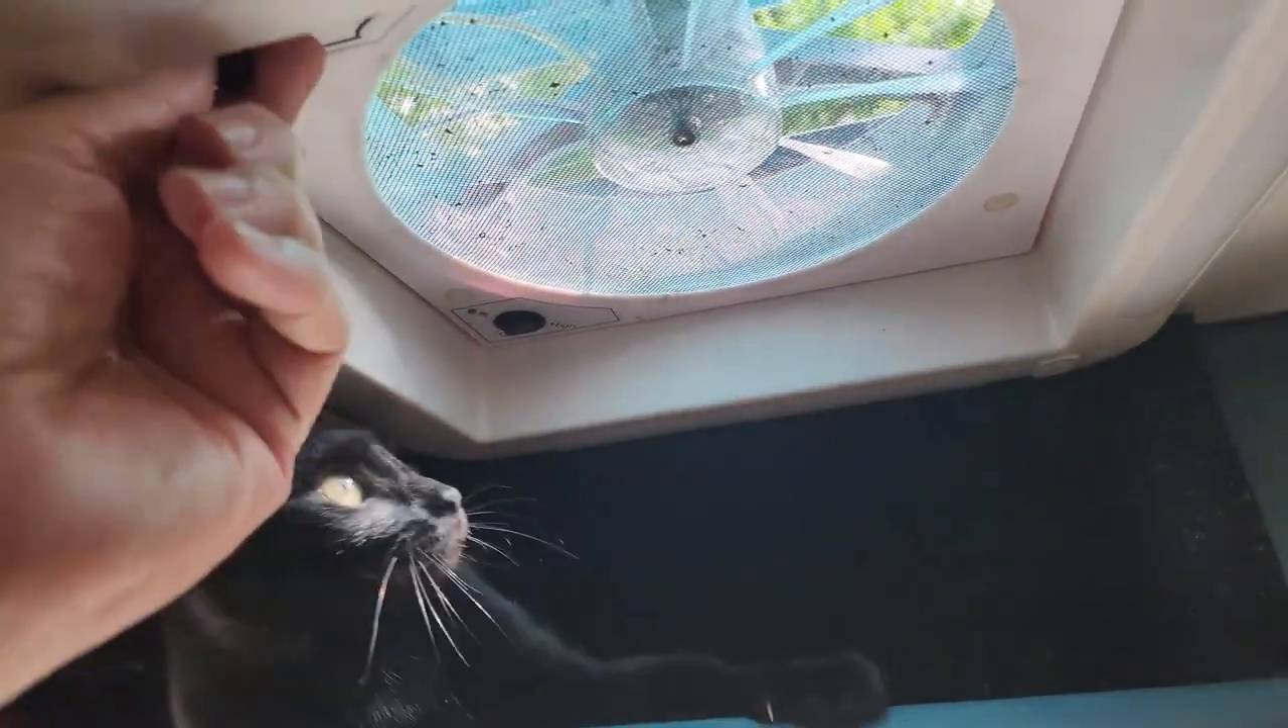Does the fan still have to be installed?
No.